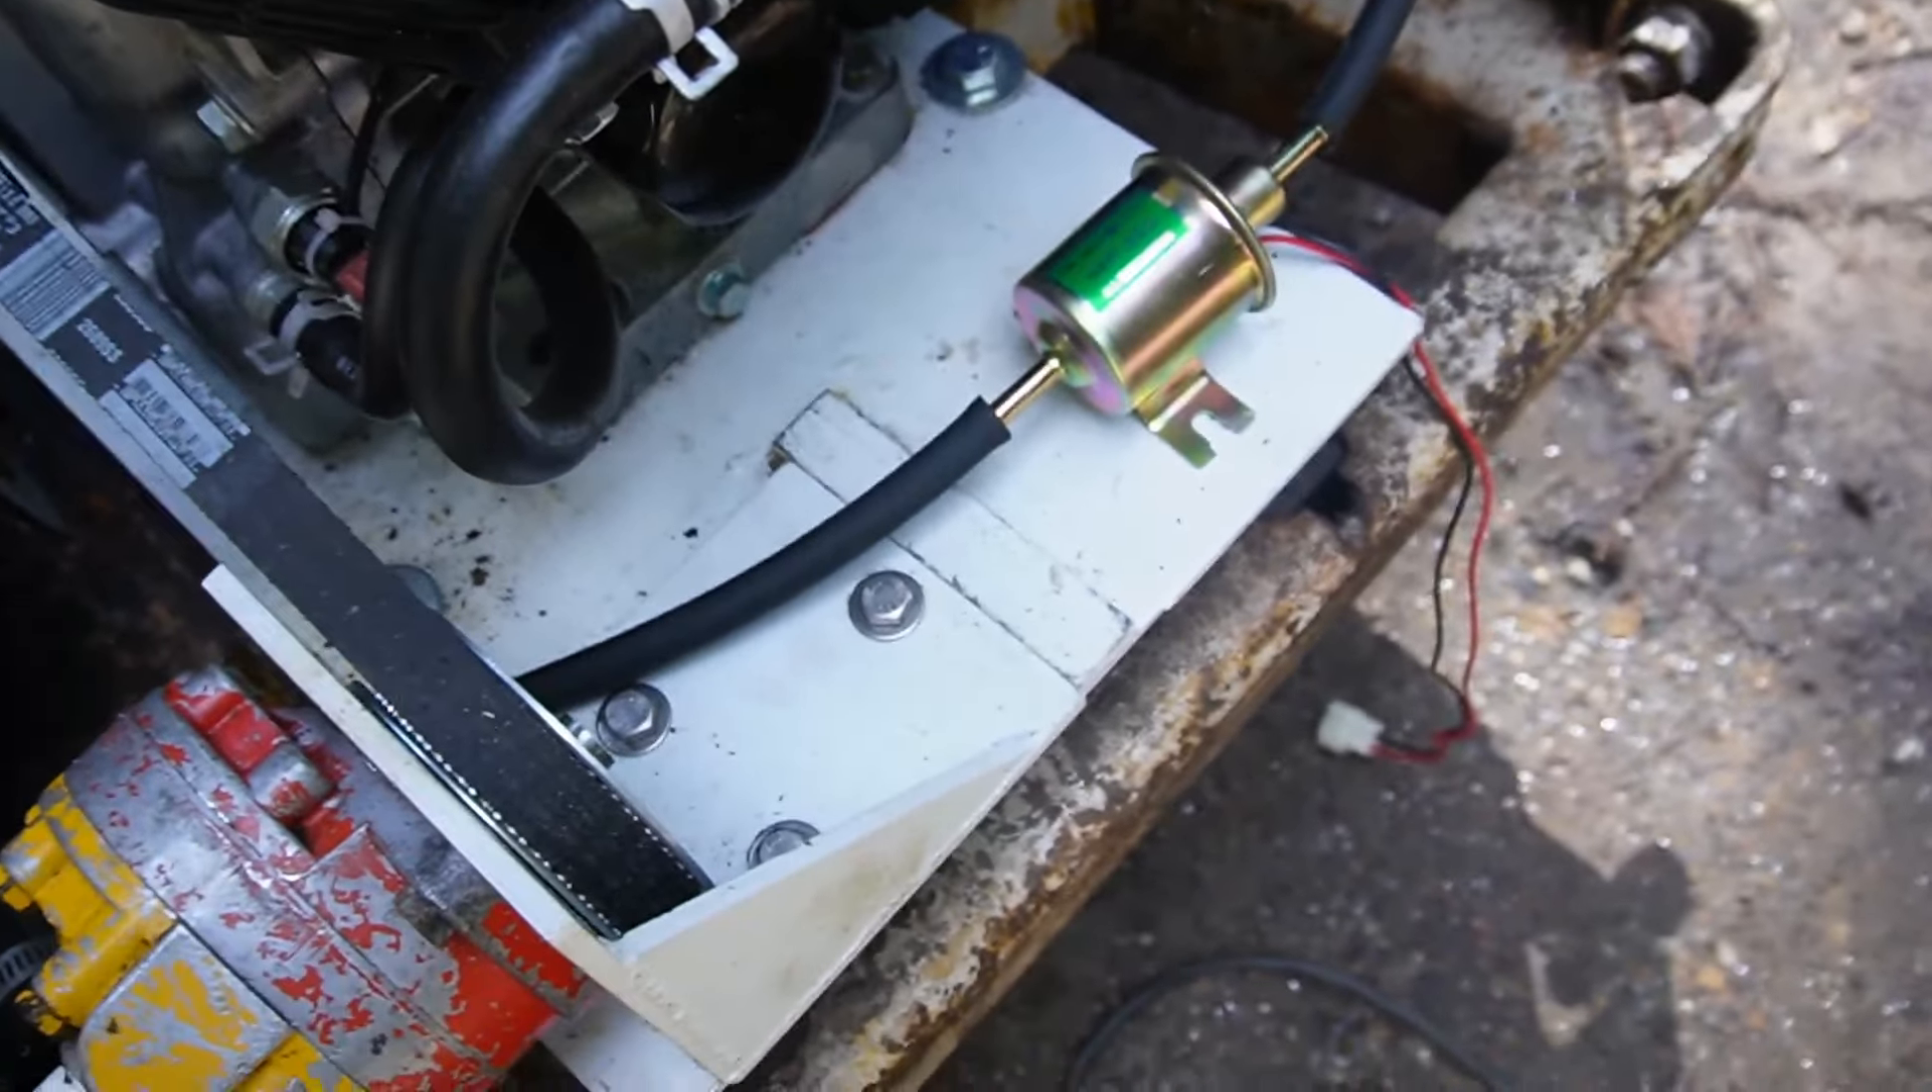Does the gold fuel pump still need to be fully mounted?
Yes.